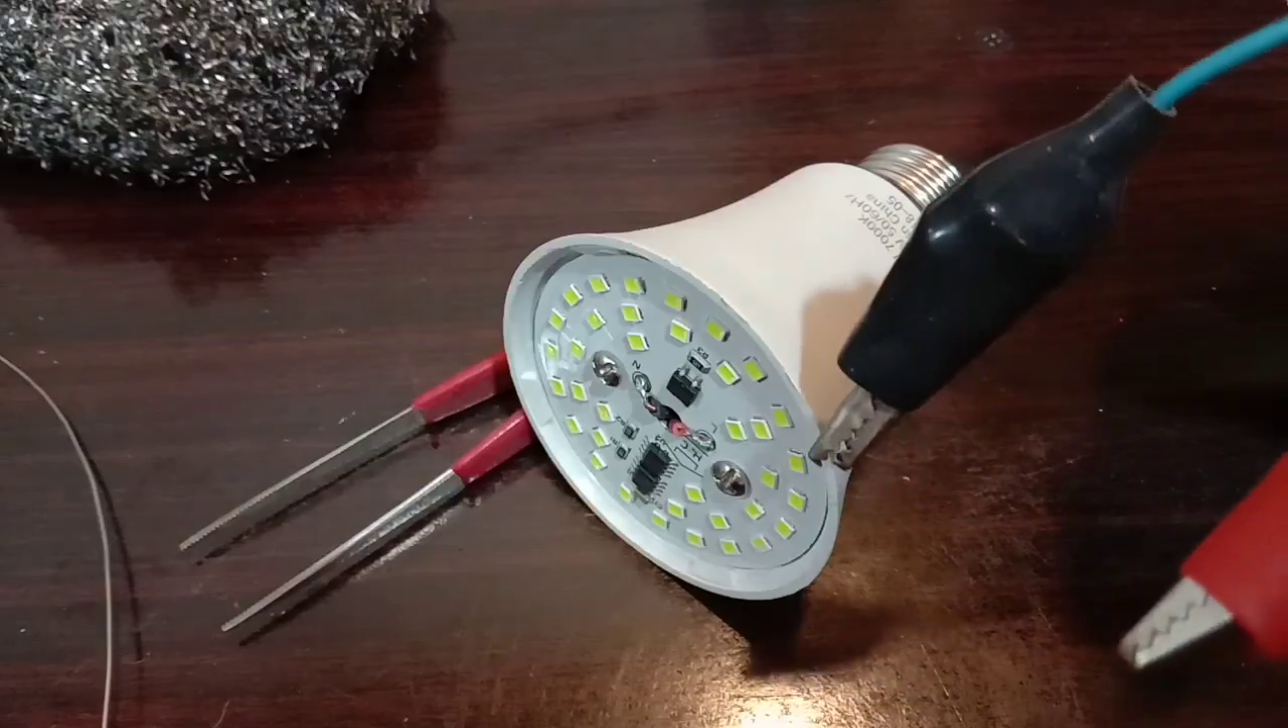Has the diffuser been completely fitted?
No.